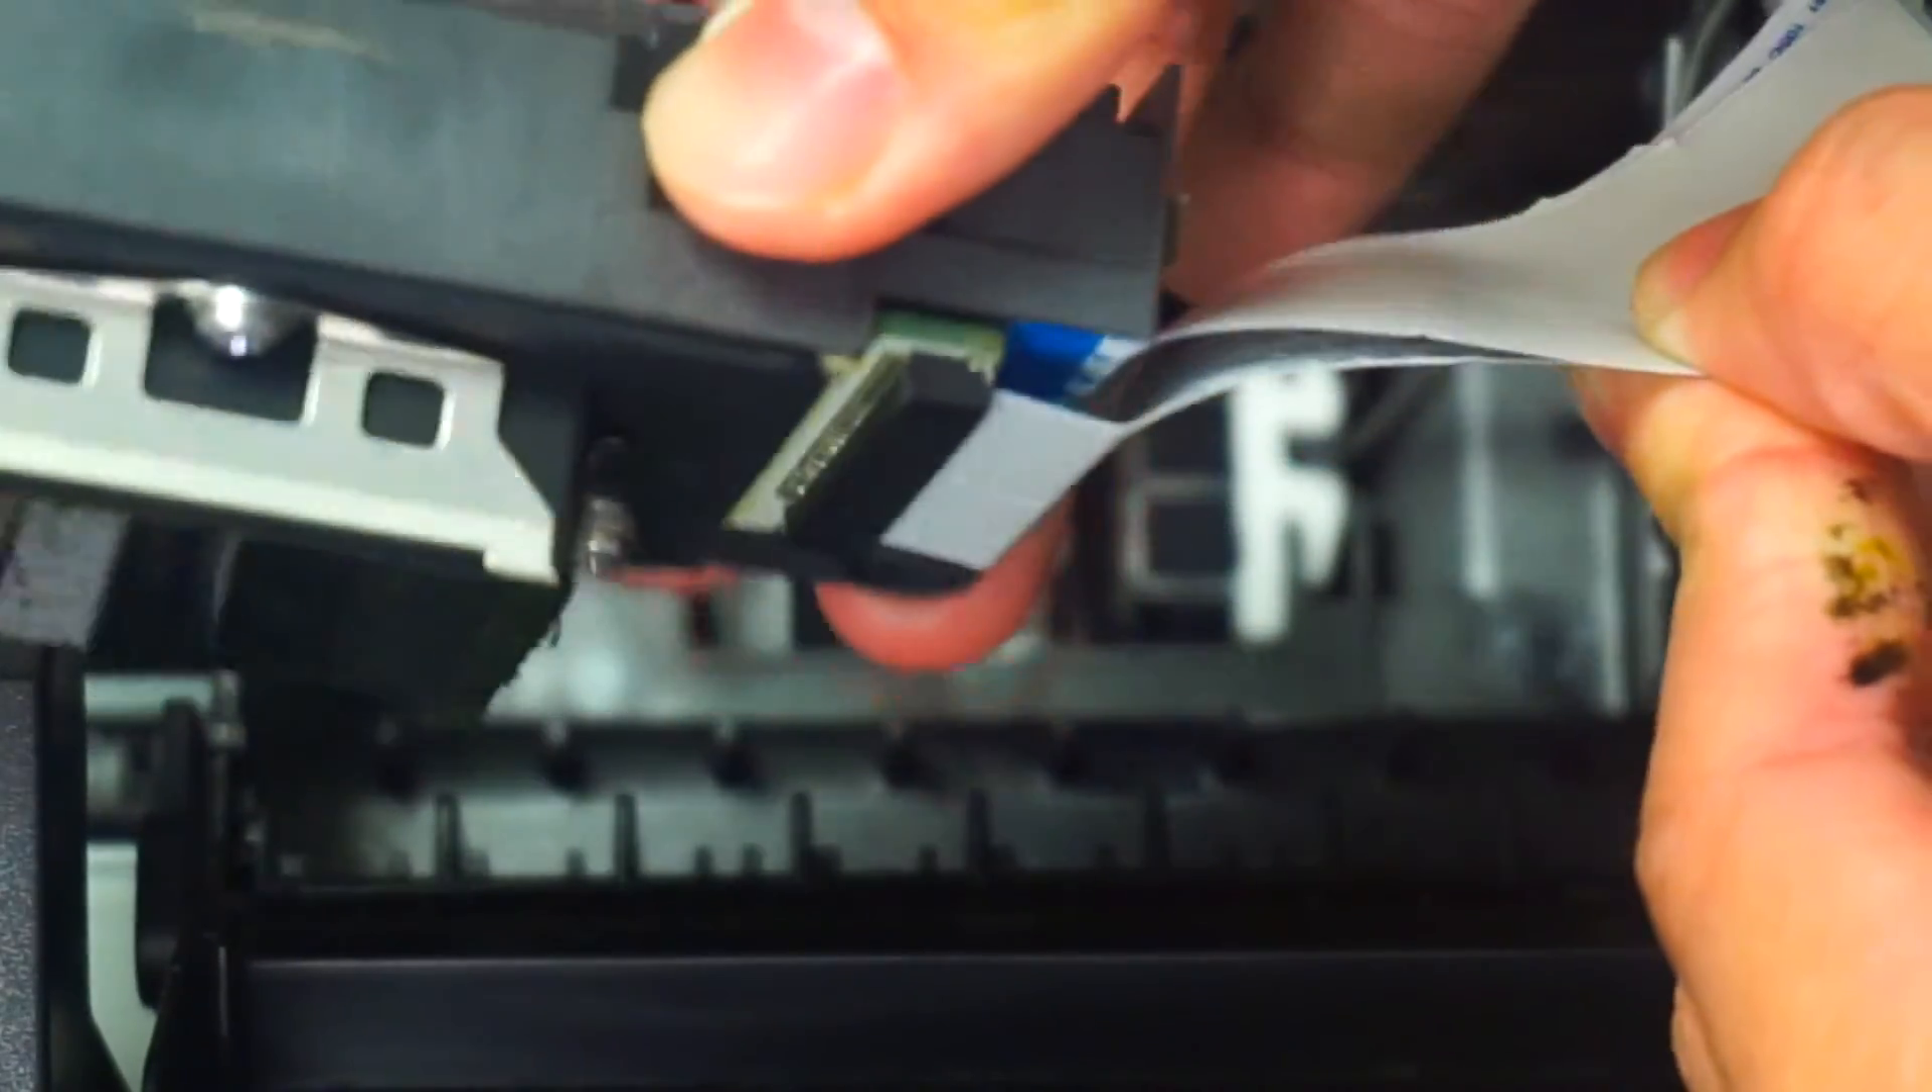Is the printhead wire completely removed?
No.